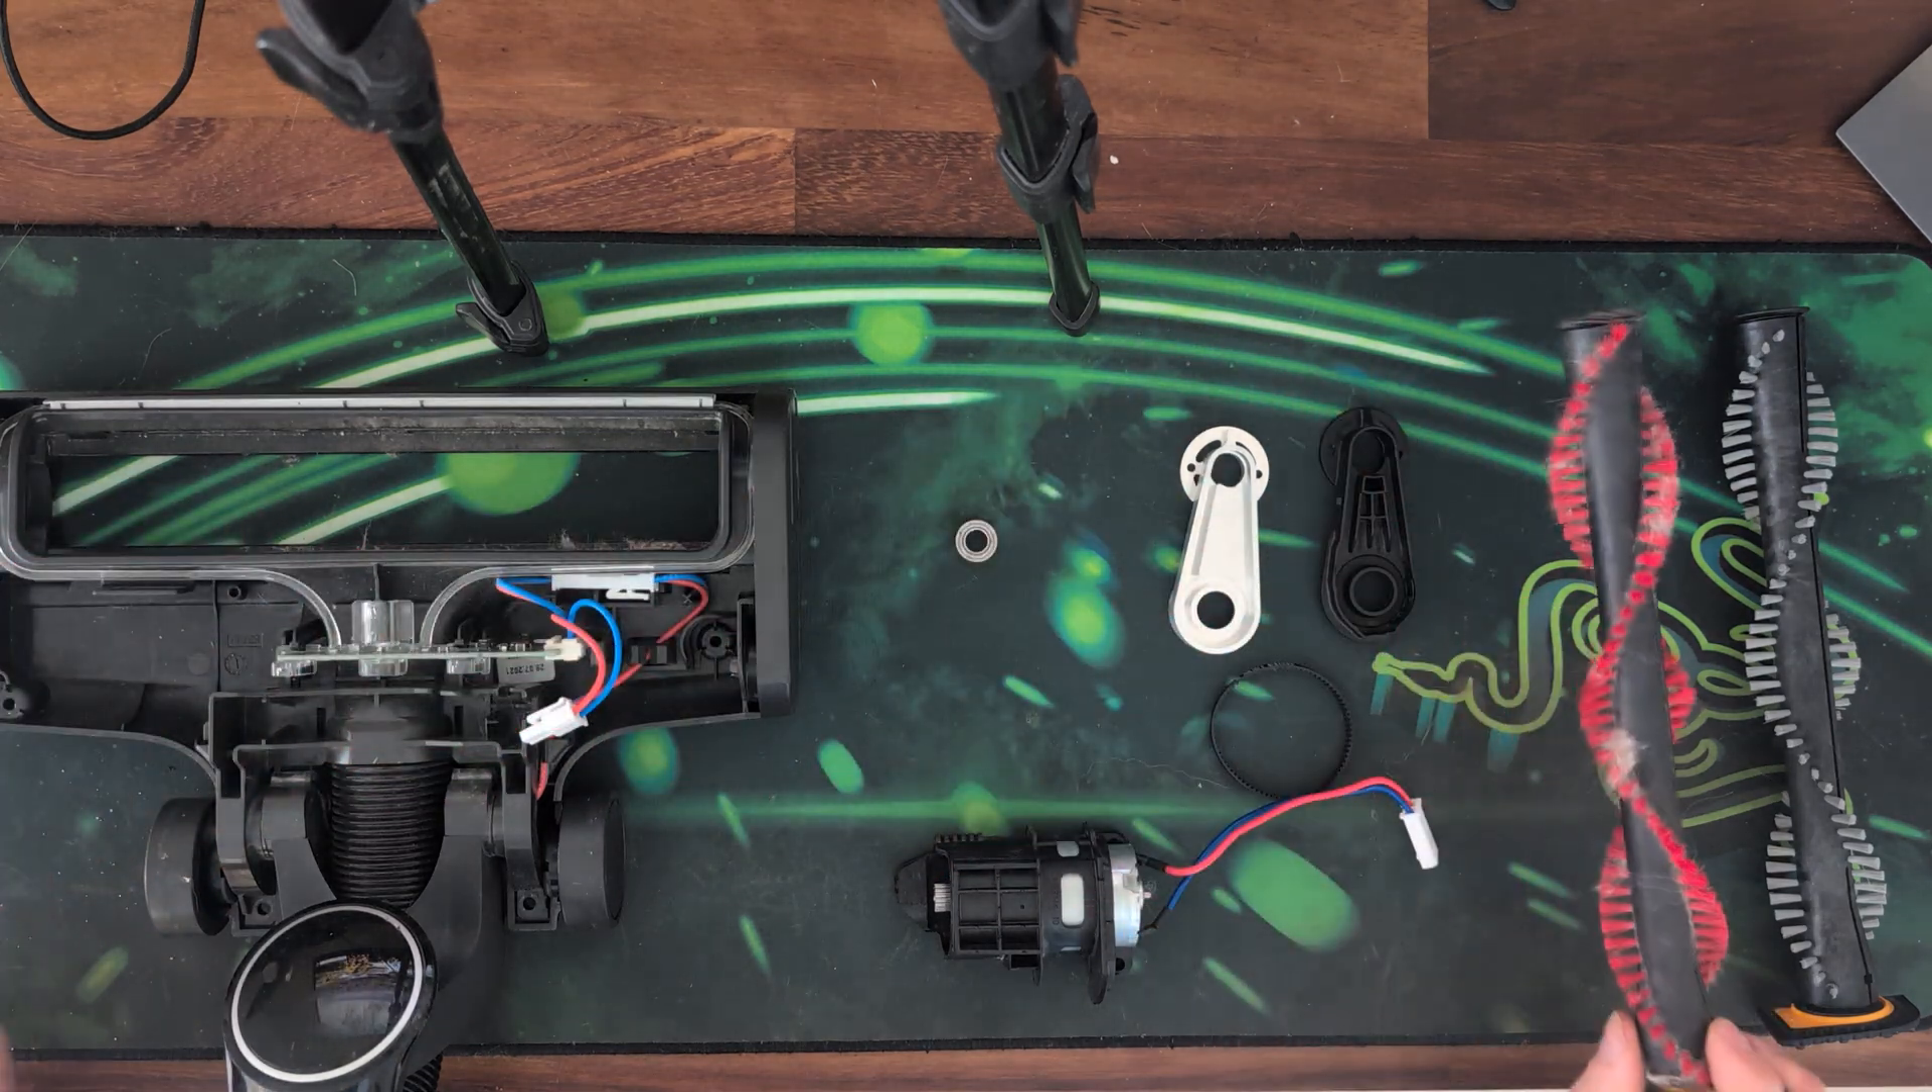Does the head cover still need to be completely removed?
No.